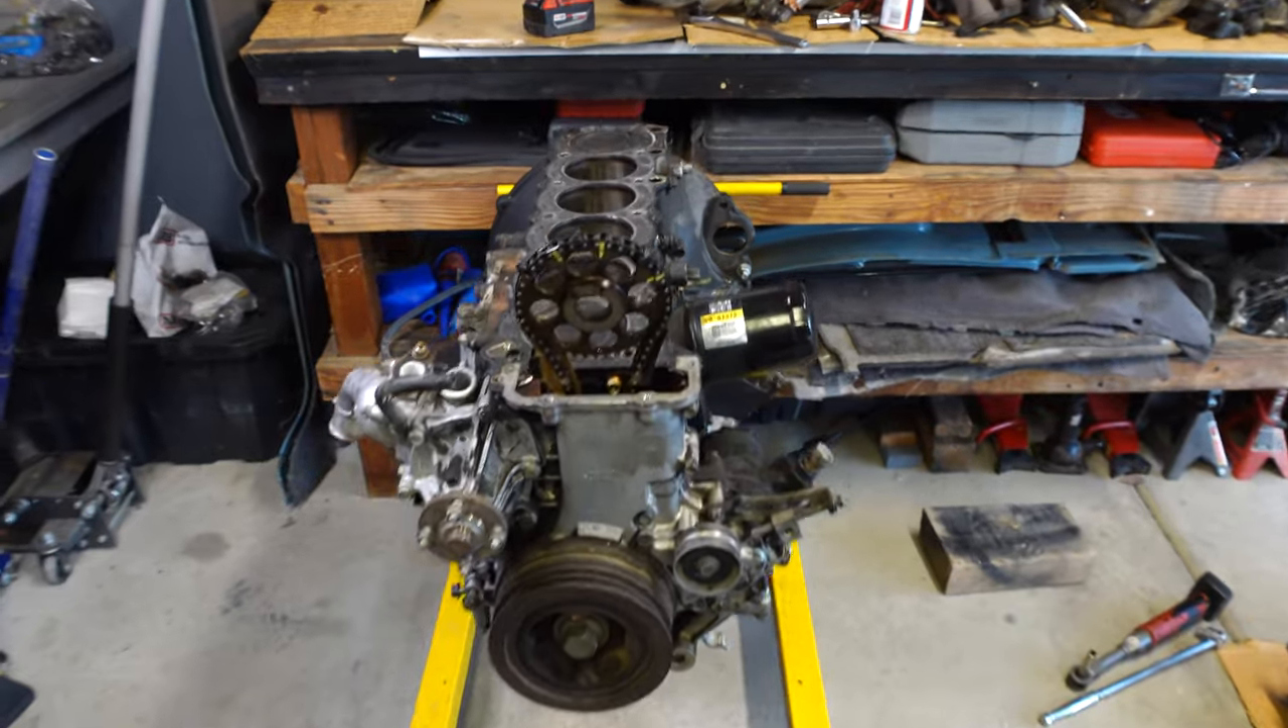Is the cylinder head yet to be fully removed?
No.